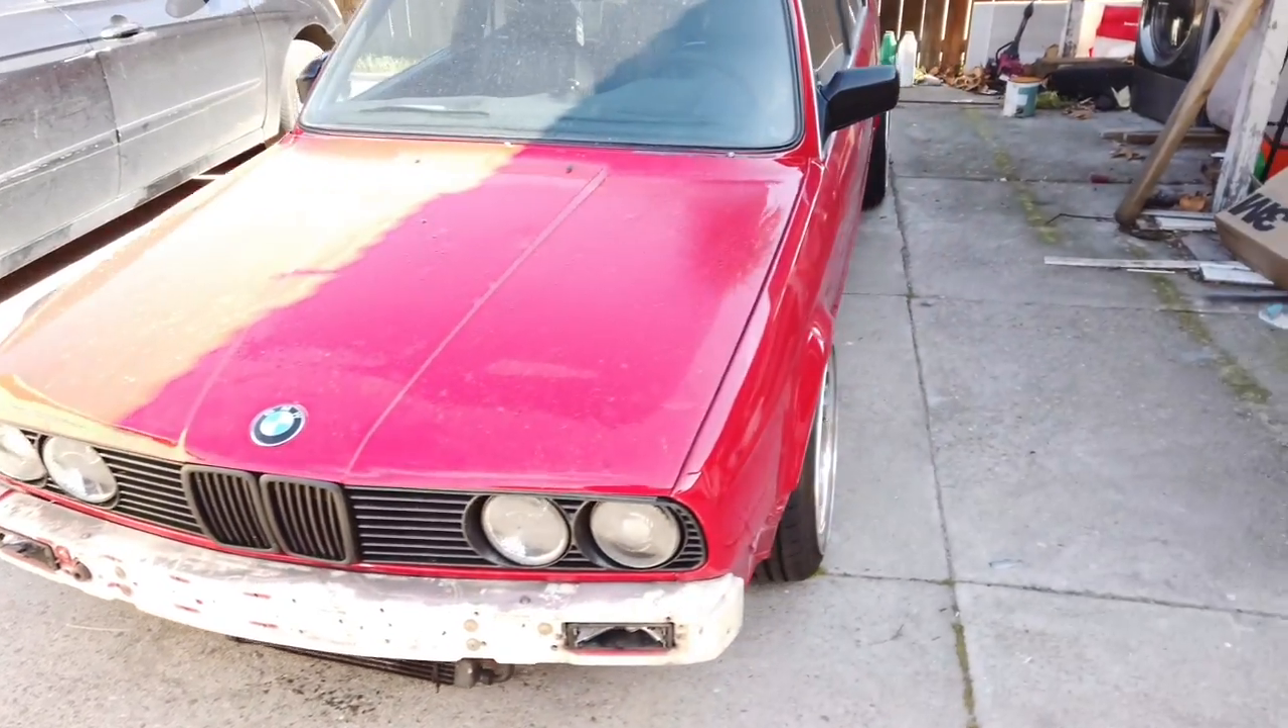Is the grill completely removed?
No.